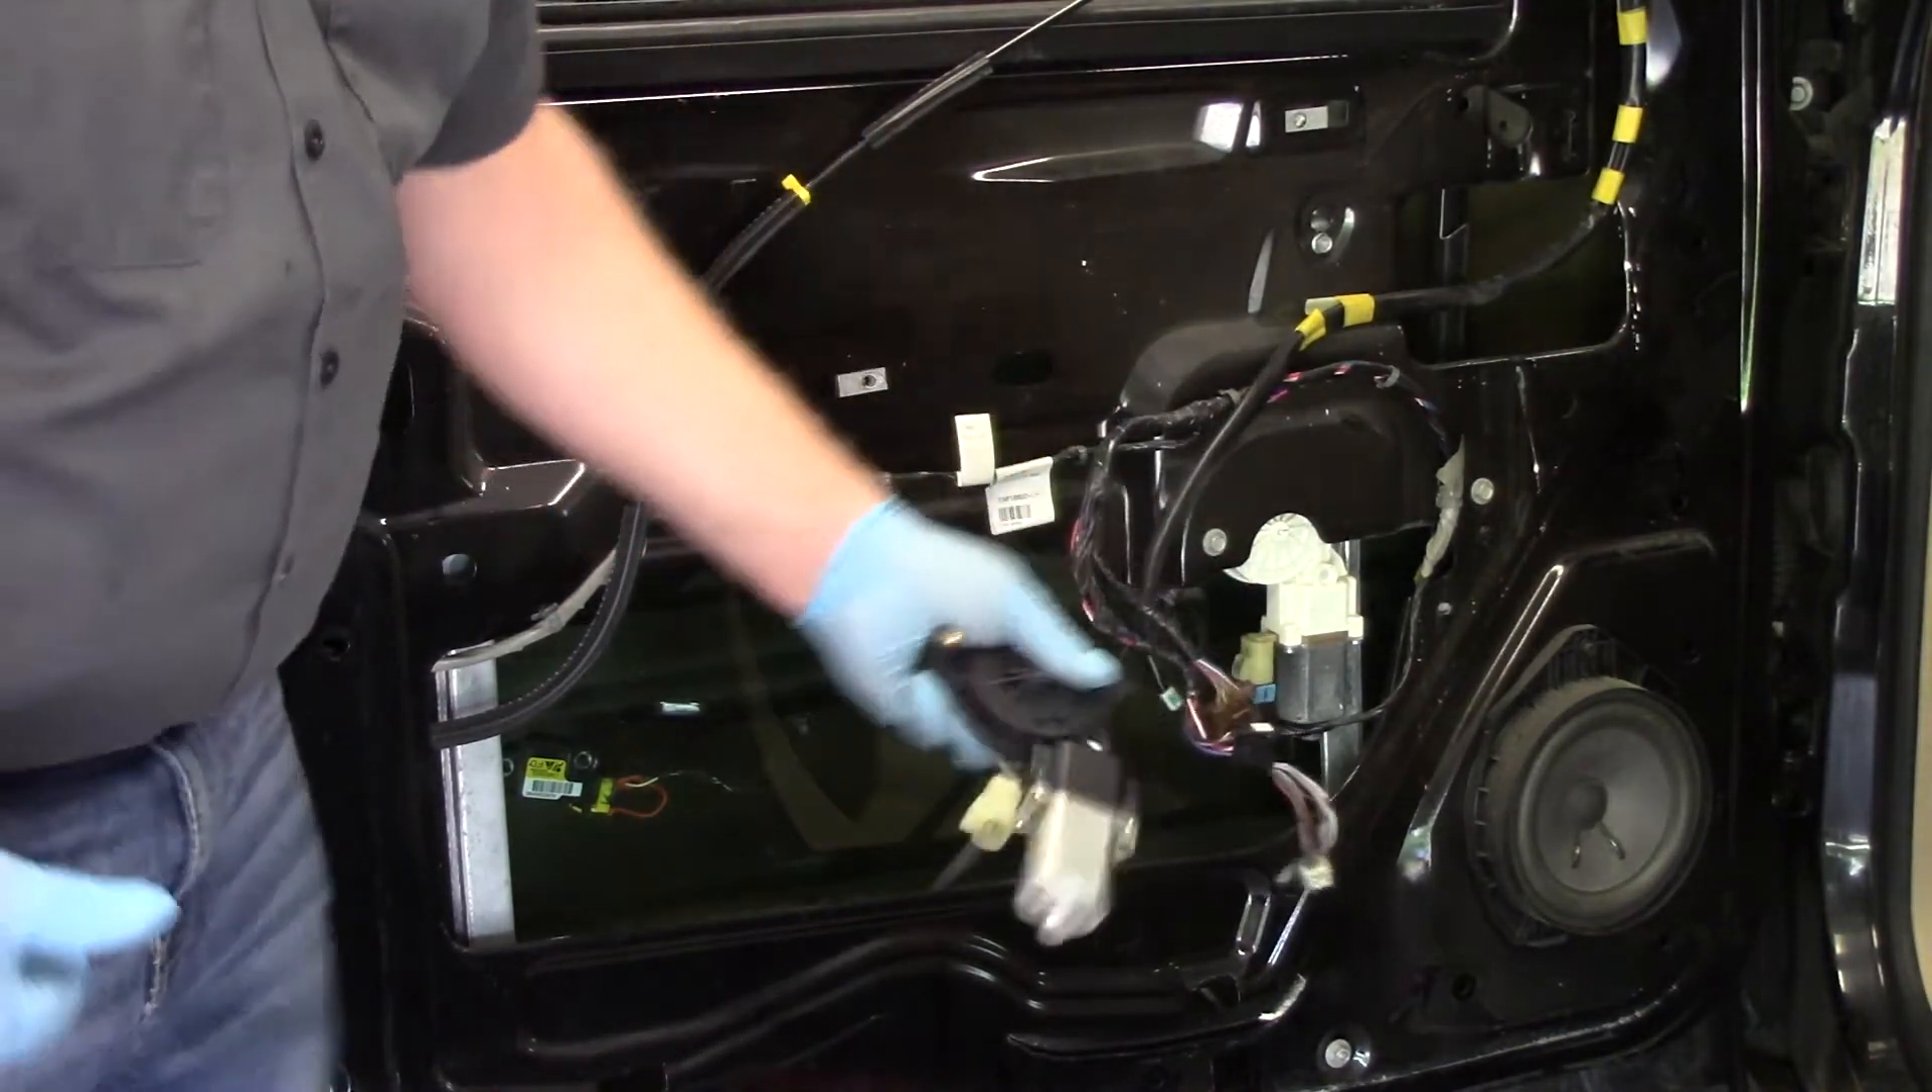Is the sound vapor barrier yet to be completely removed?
No.